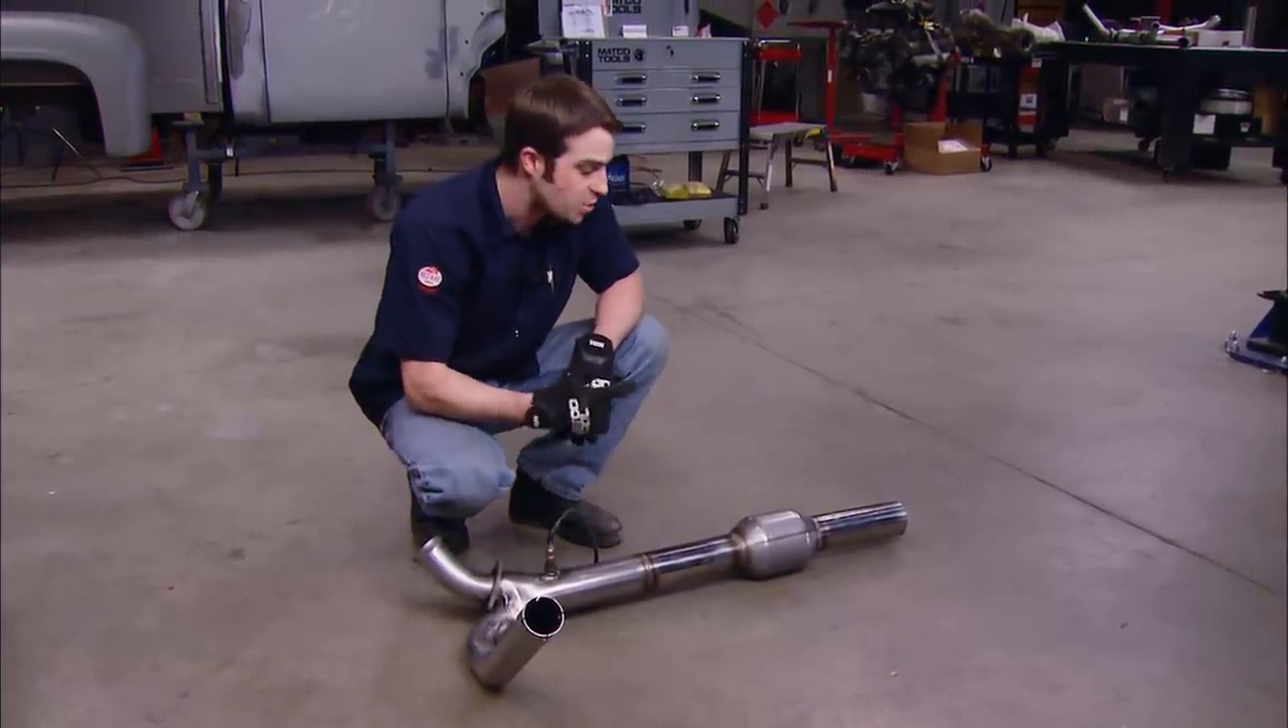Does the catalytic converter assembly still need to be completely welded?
No.